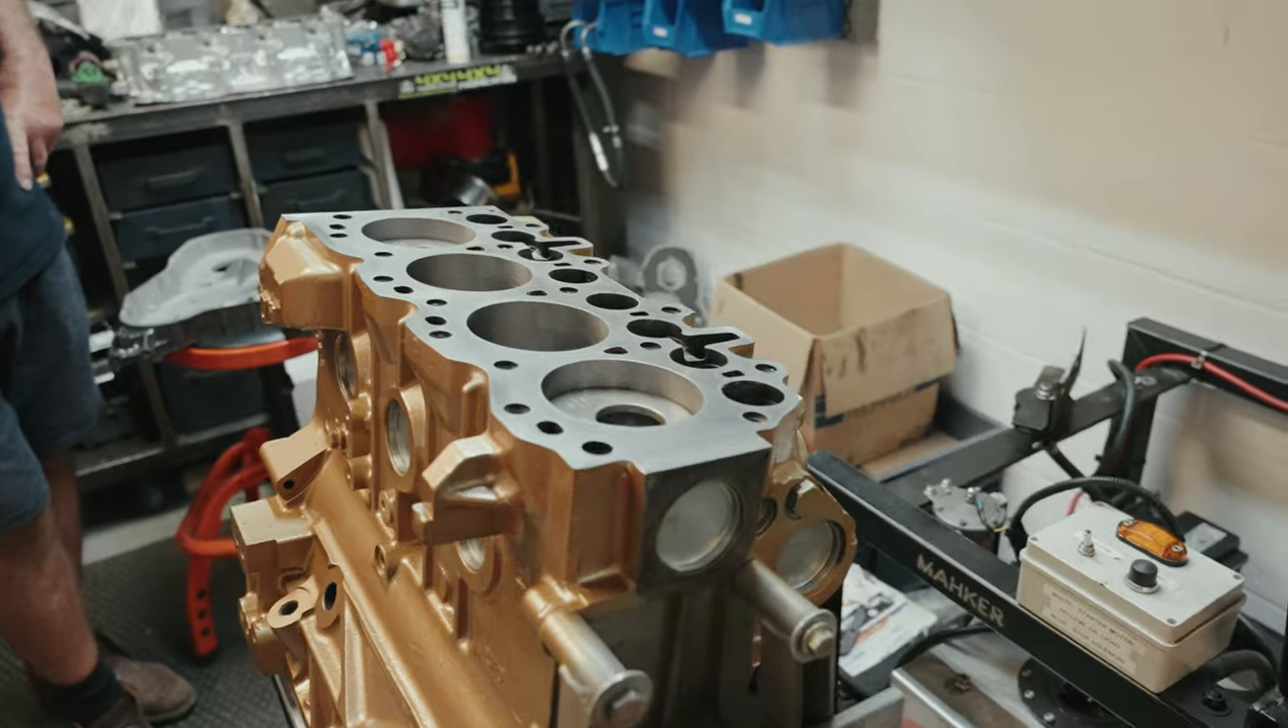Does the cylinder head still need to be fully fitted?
Yes.